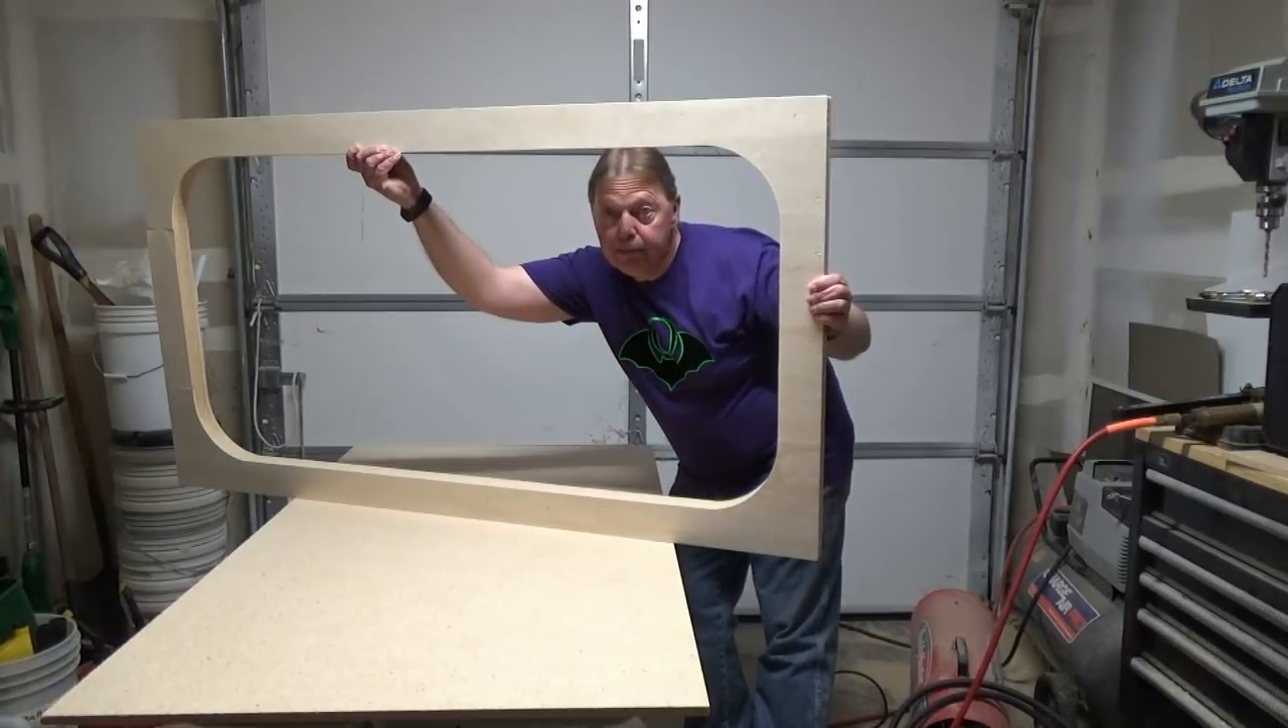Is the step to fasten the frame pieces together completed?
Yes.